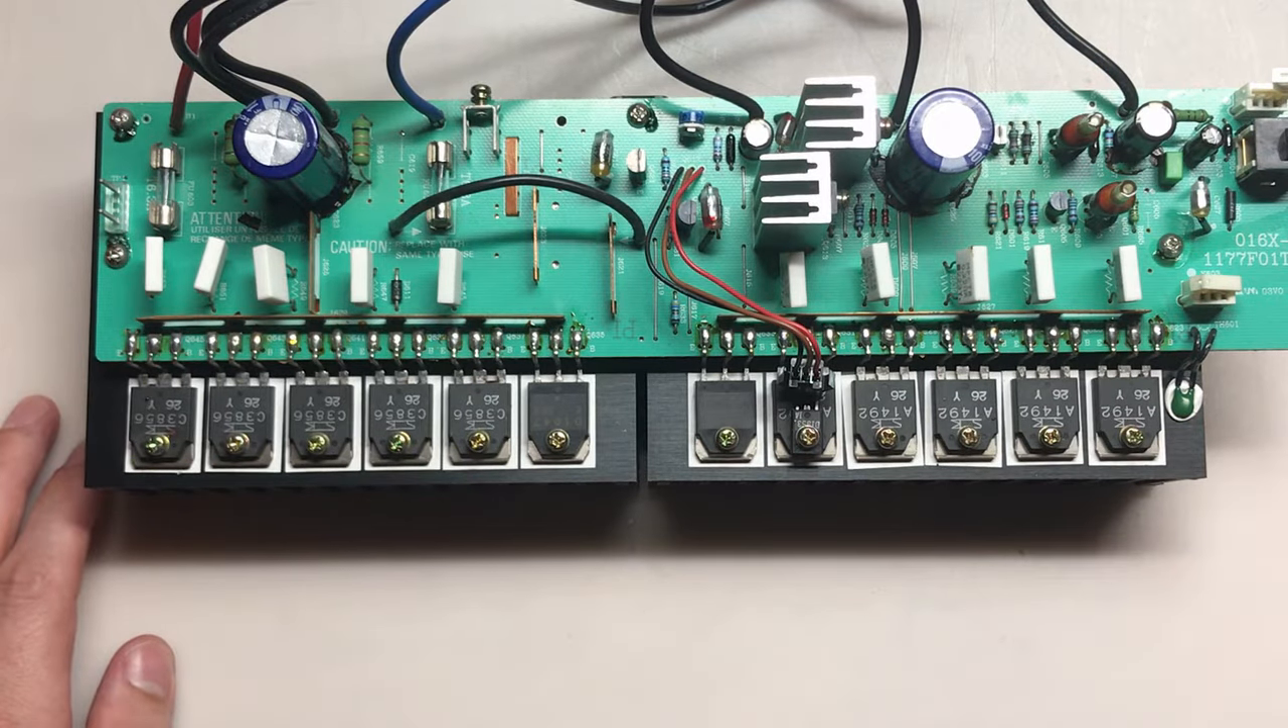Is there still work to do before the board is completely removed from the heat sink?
Yes.